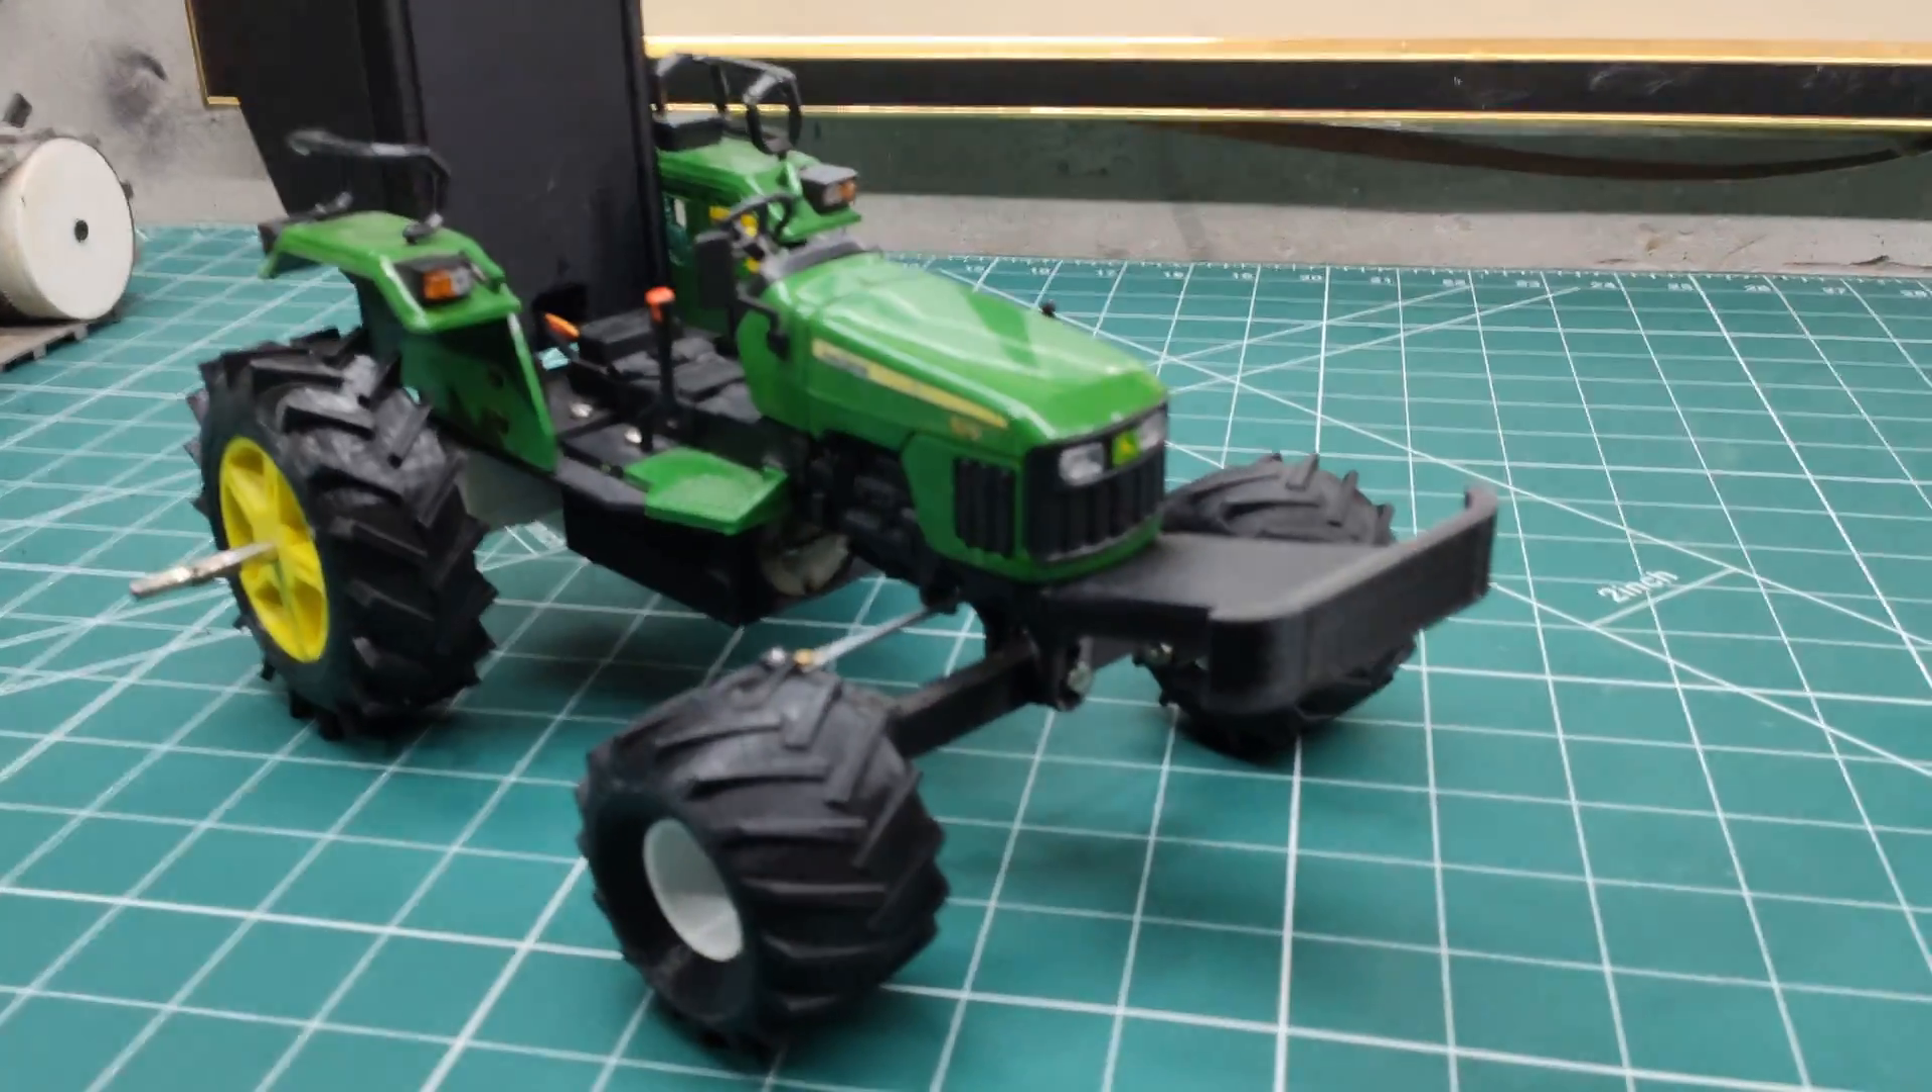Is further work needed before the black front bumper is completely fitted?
No.